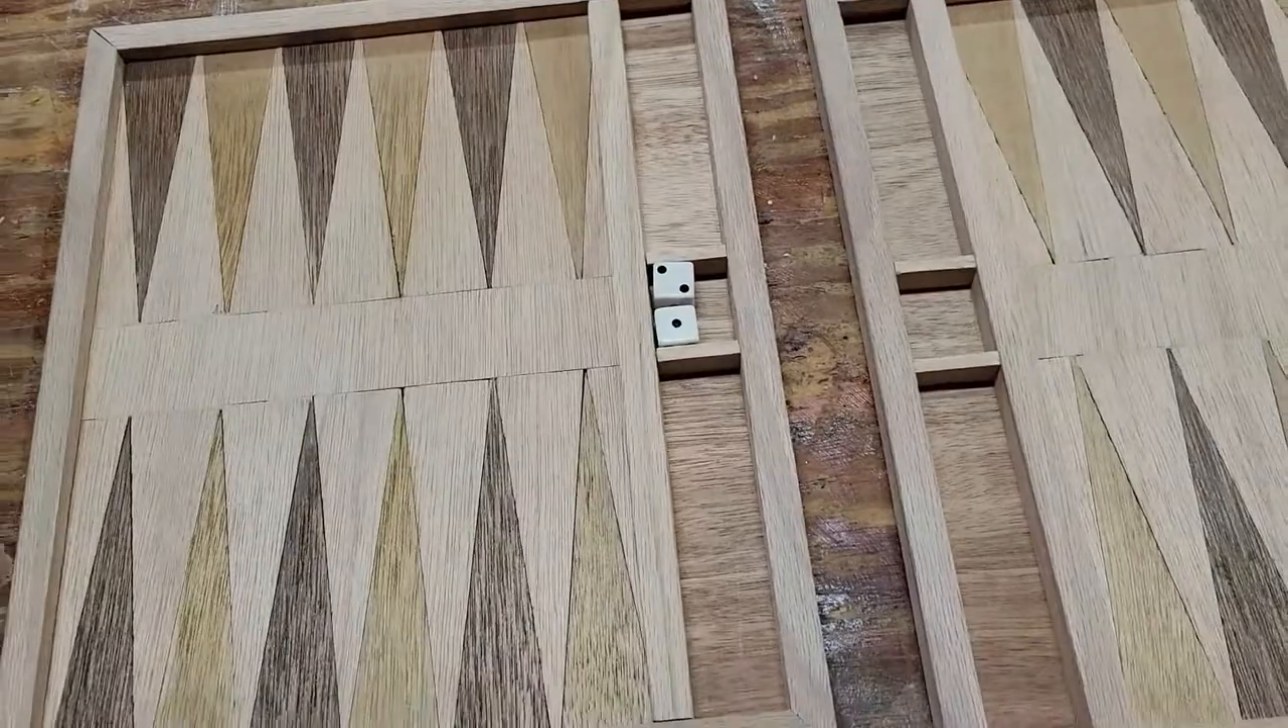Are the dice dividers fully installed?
Yes.